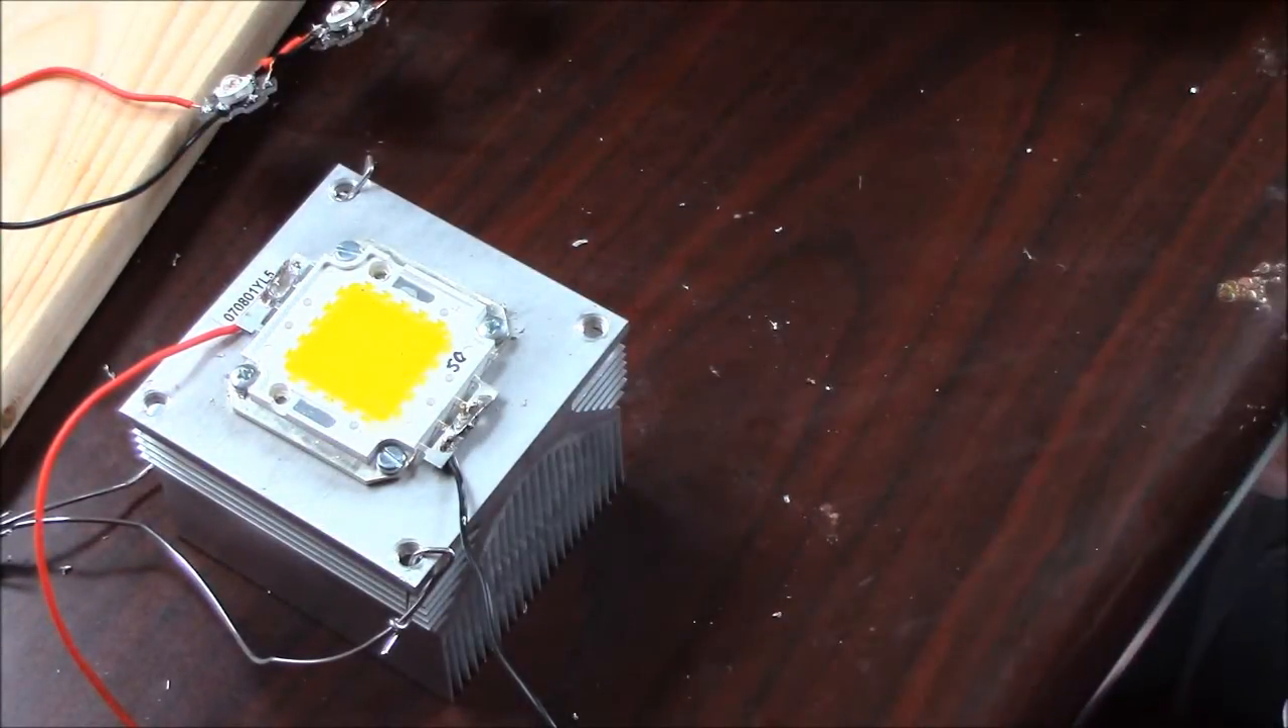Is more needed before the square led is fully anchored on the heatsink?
No.